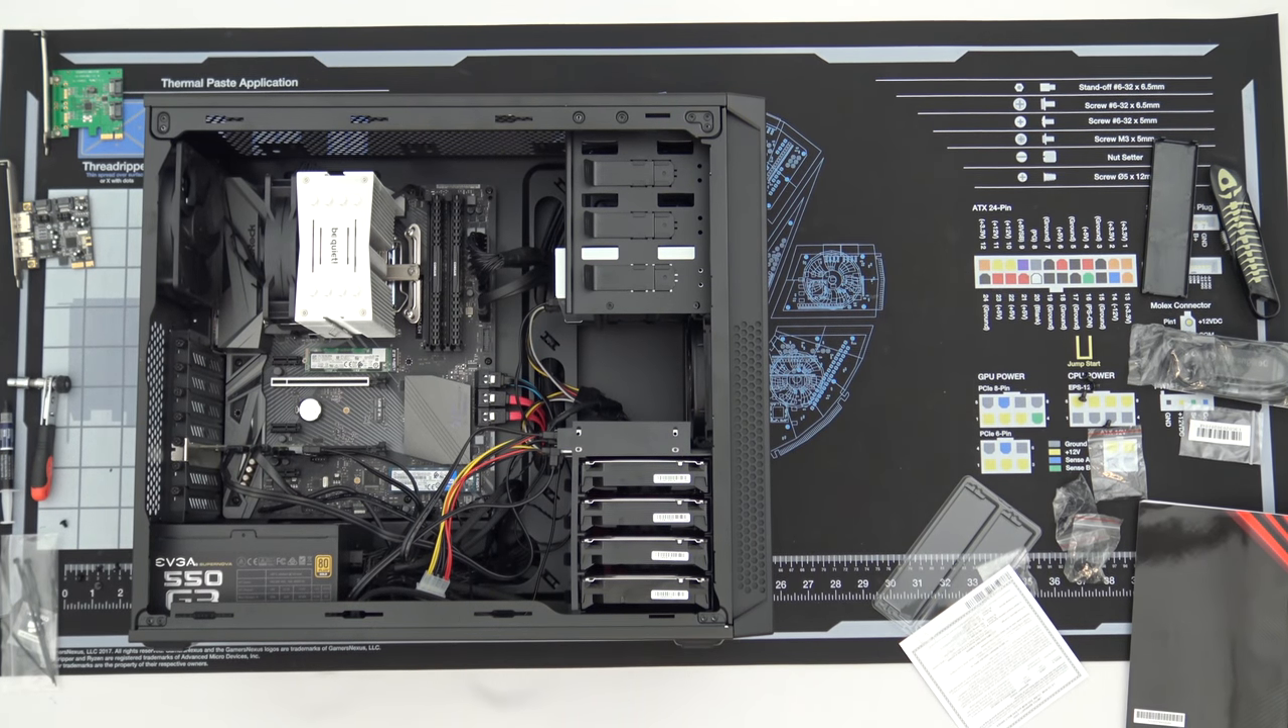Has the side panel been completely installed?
No.